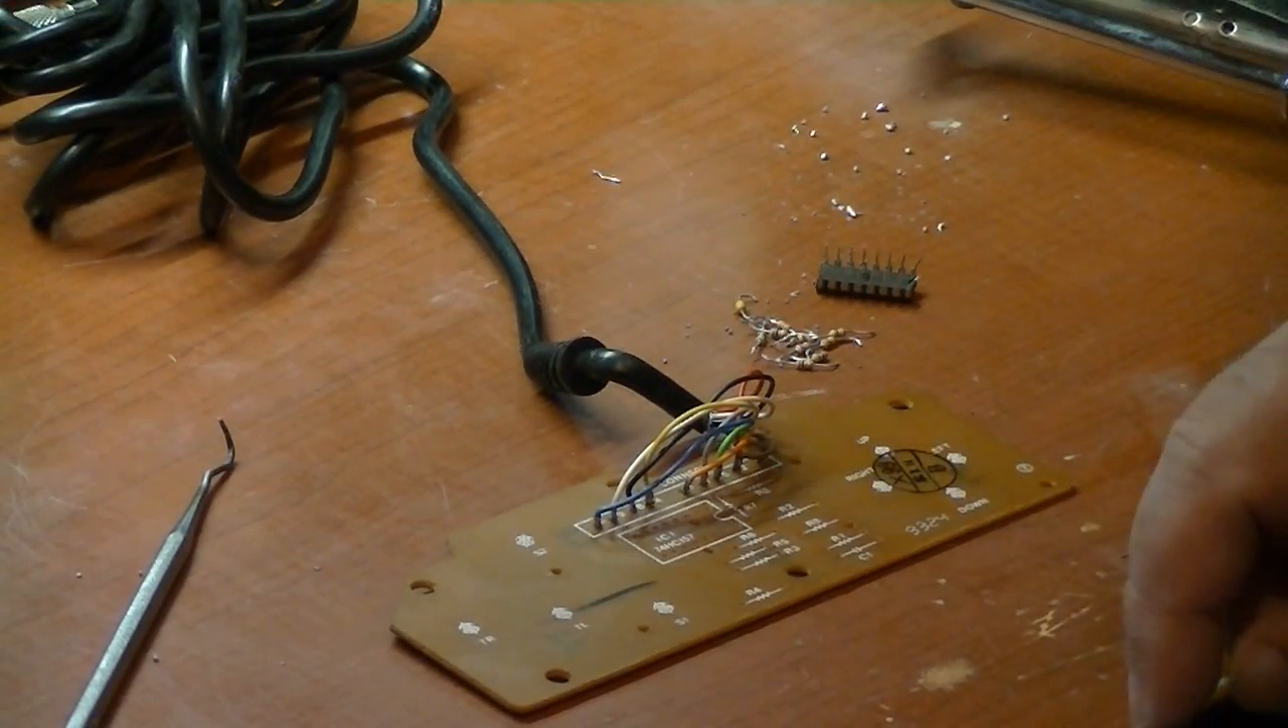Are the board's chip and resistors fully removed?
Yes.